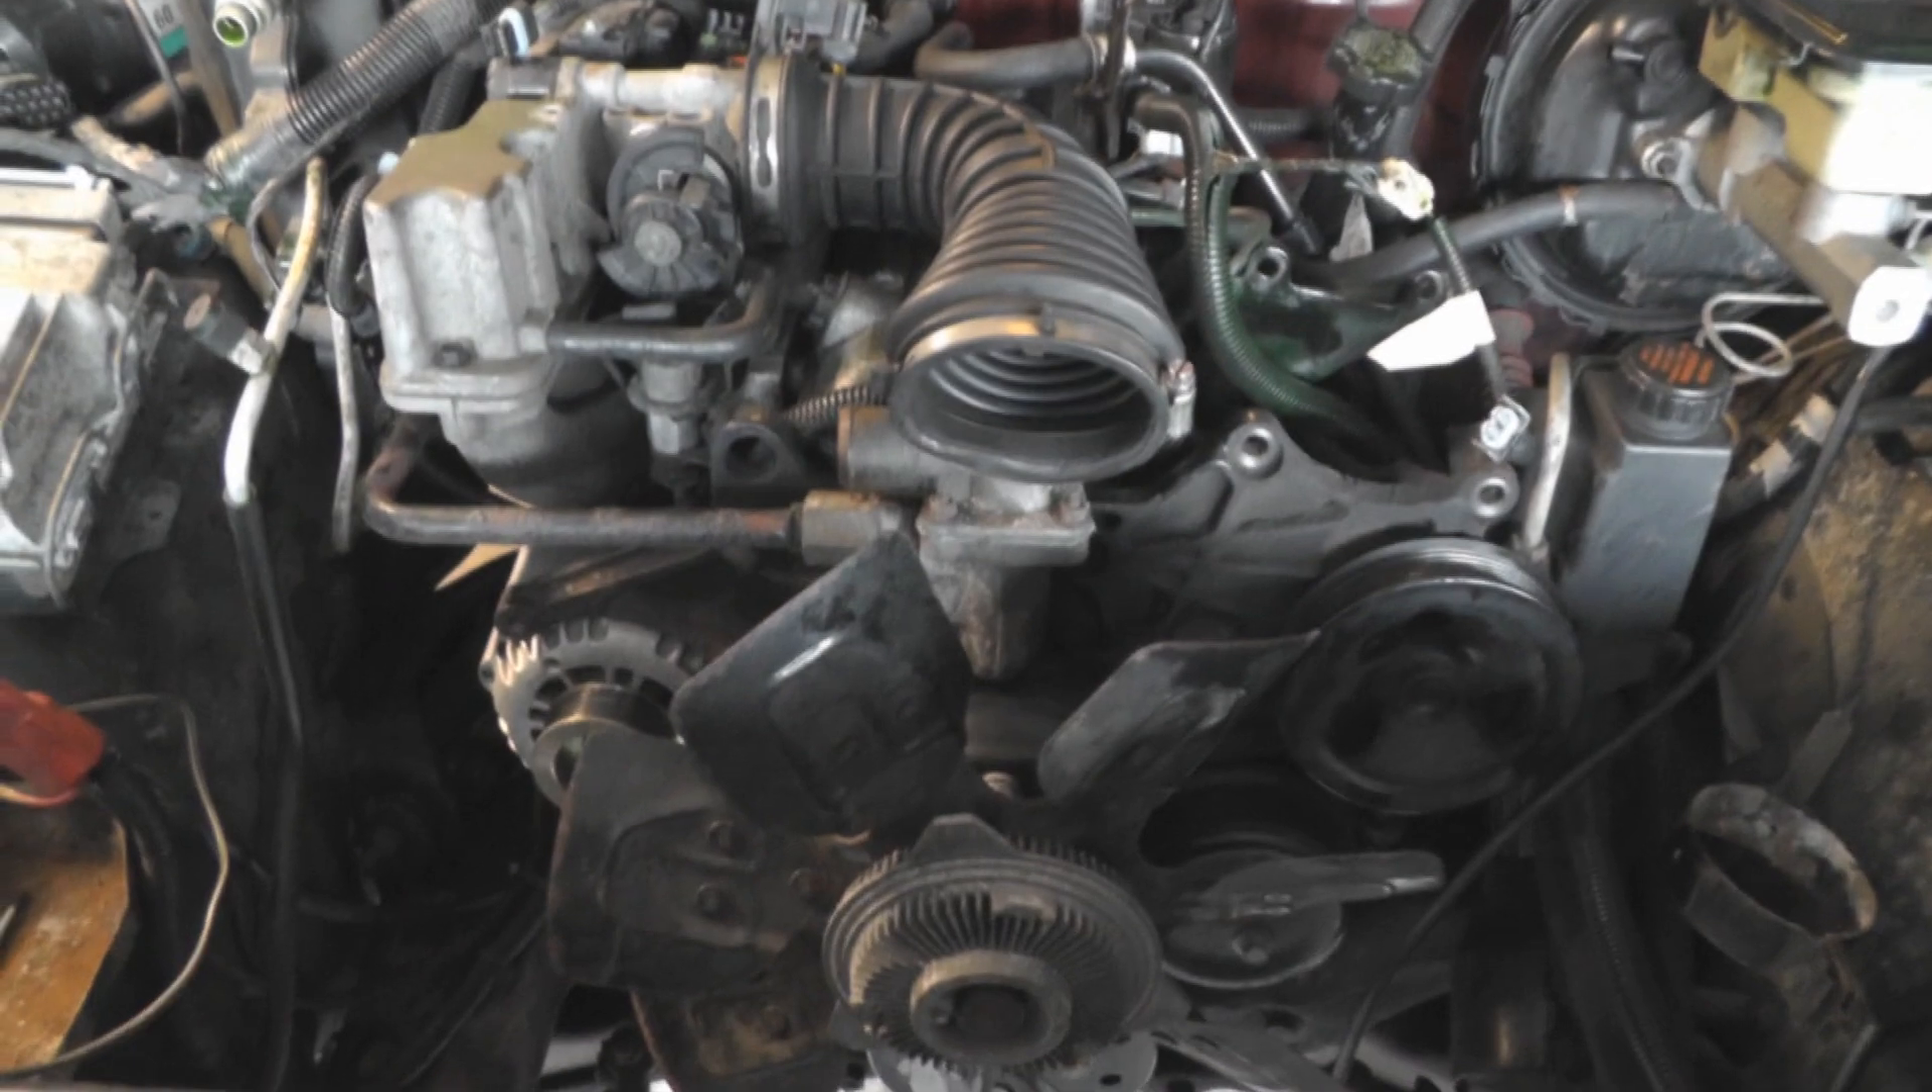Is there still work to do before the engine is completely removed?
Yes.